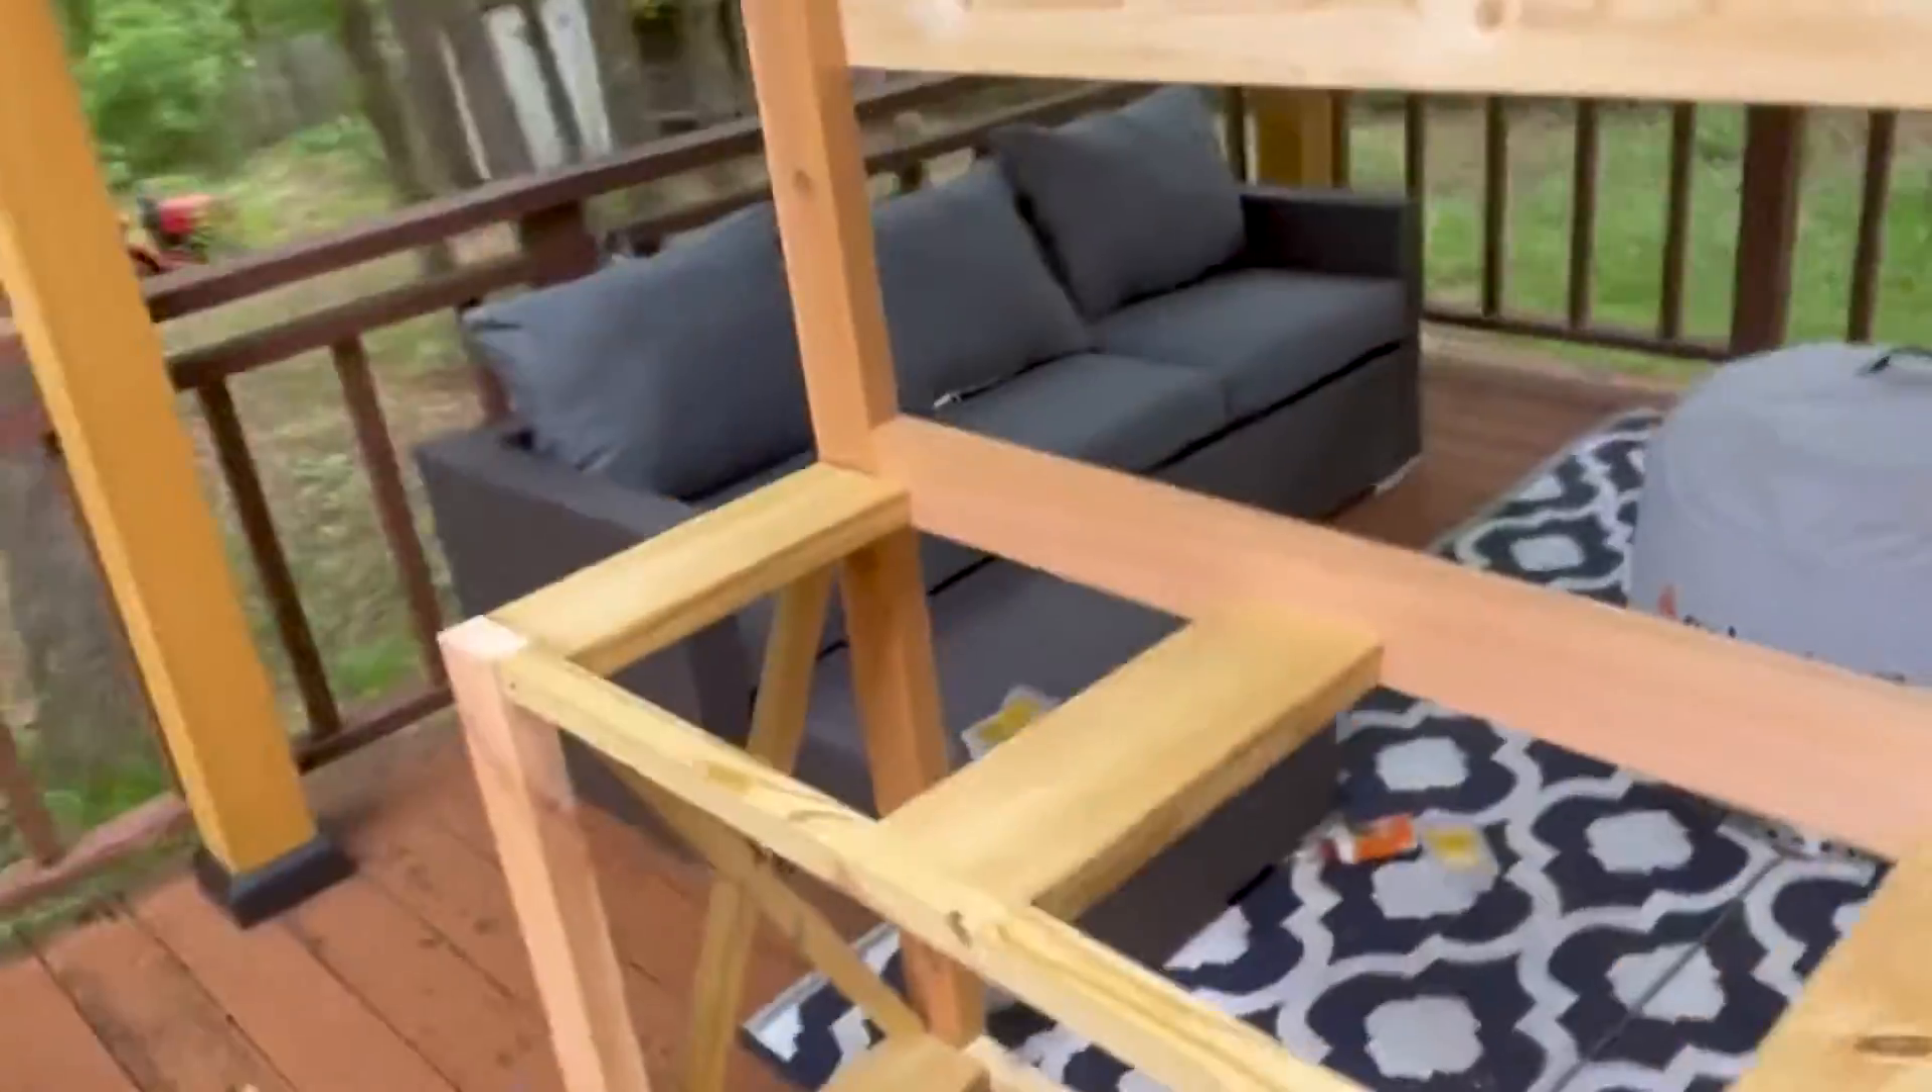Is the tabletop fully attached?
No.